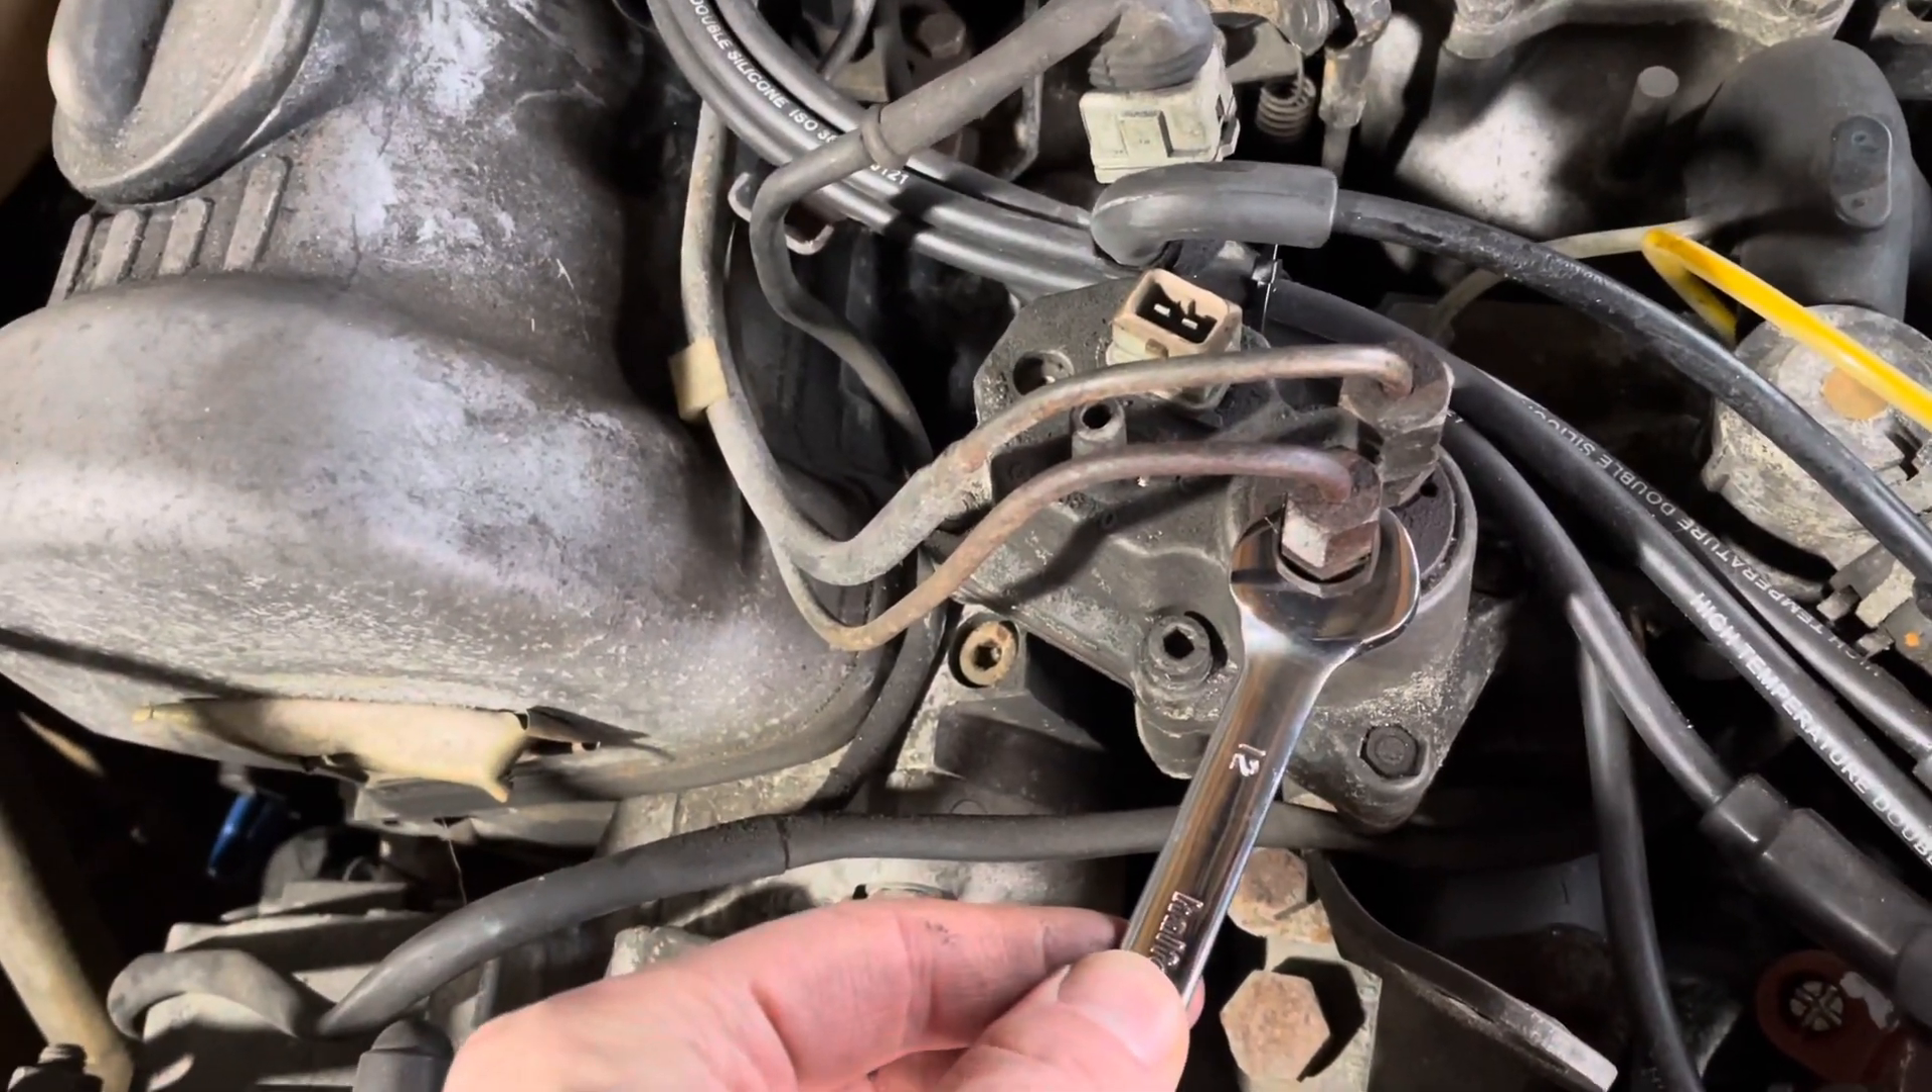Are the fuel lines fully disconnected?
No.